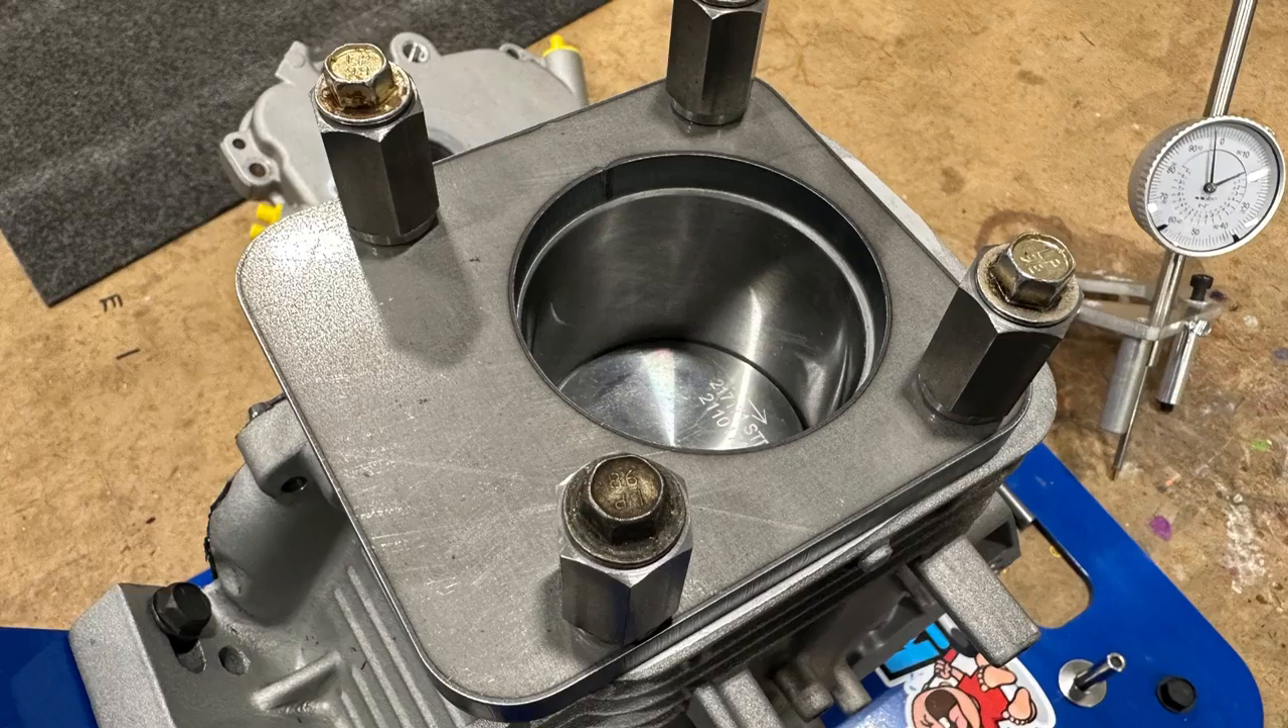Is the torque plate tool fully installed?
Yes.